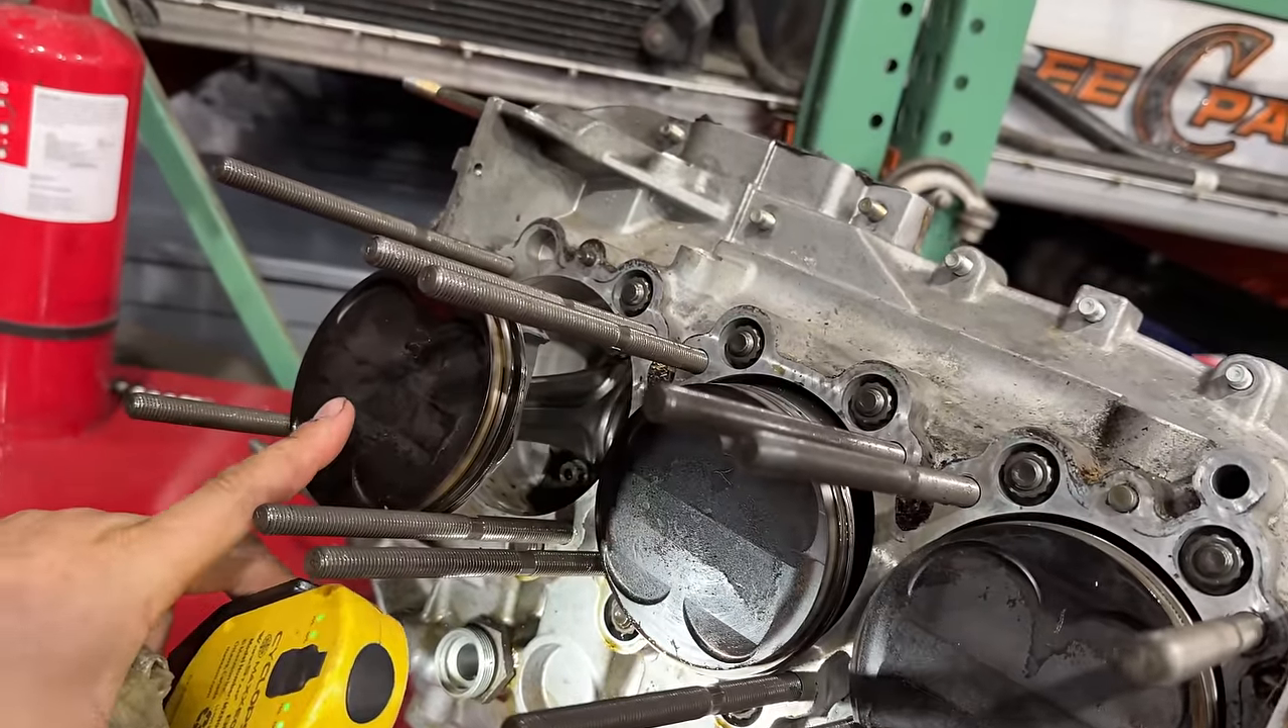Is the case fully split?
No.